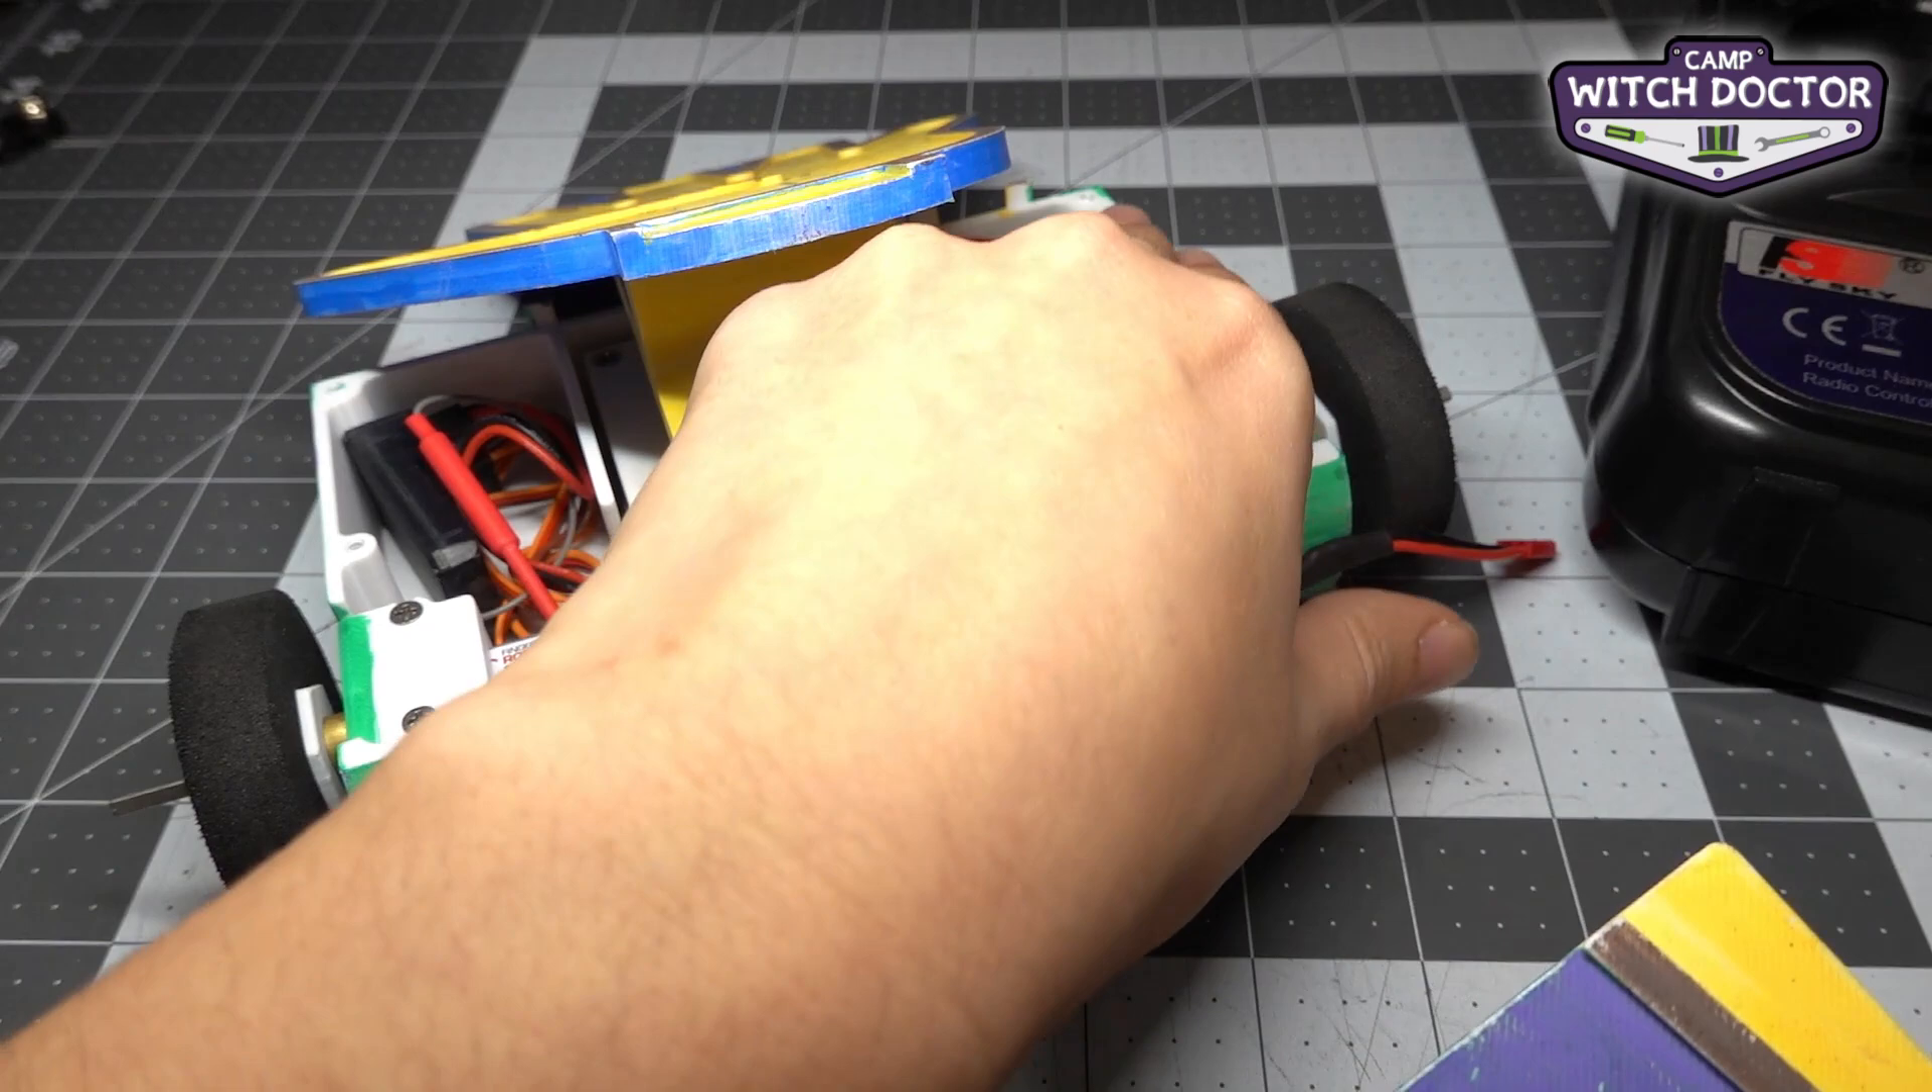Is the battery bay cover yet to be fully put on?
Yes.